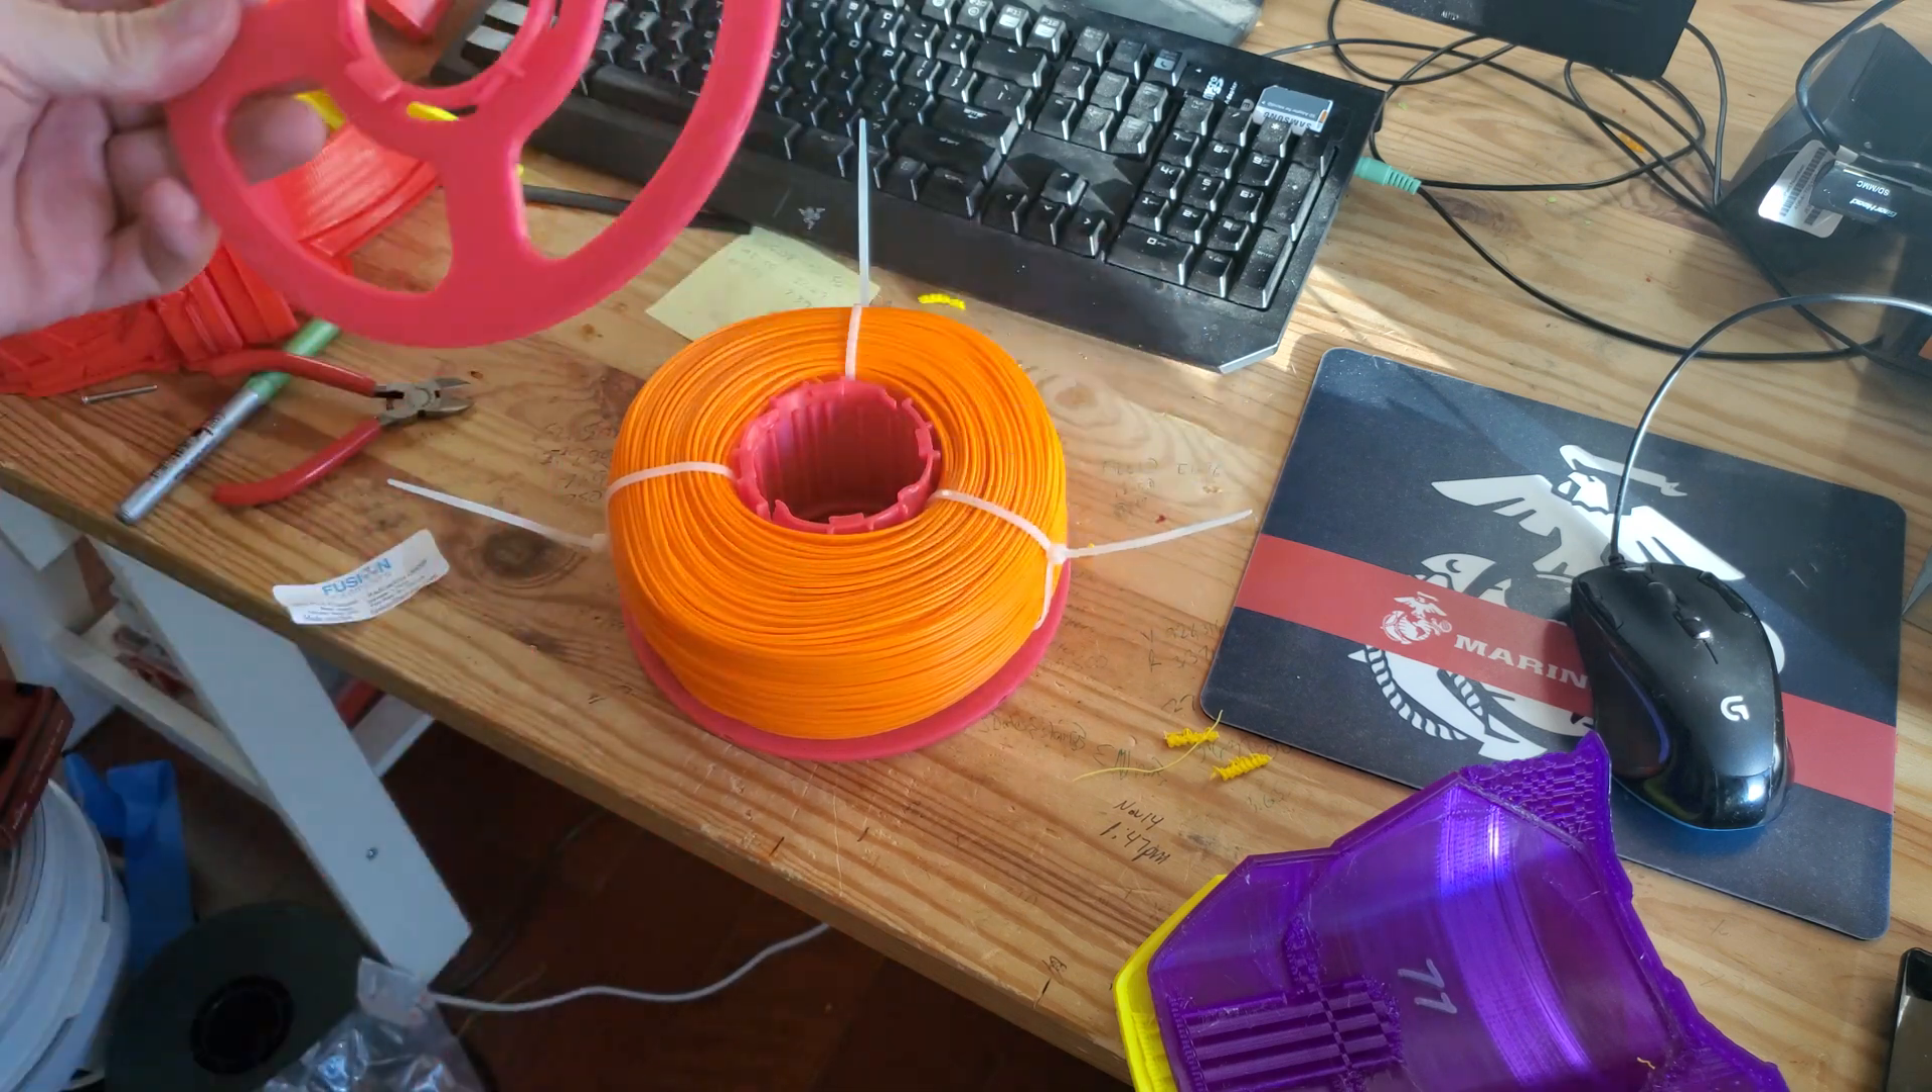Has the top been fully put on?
No.